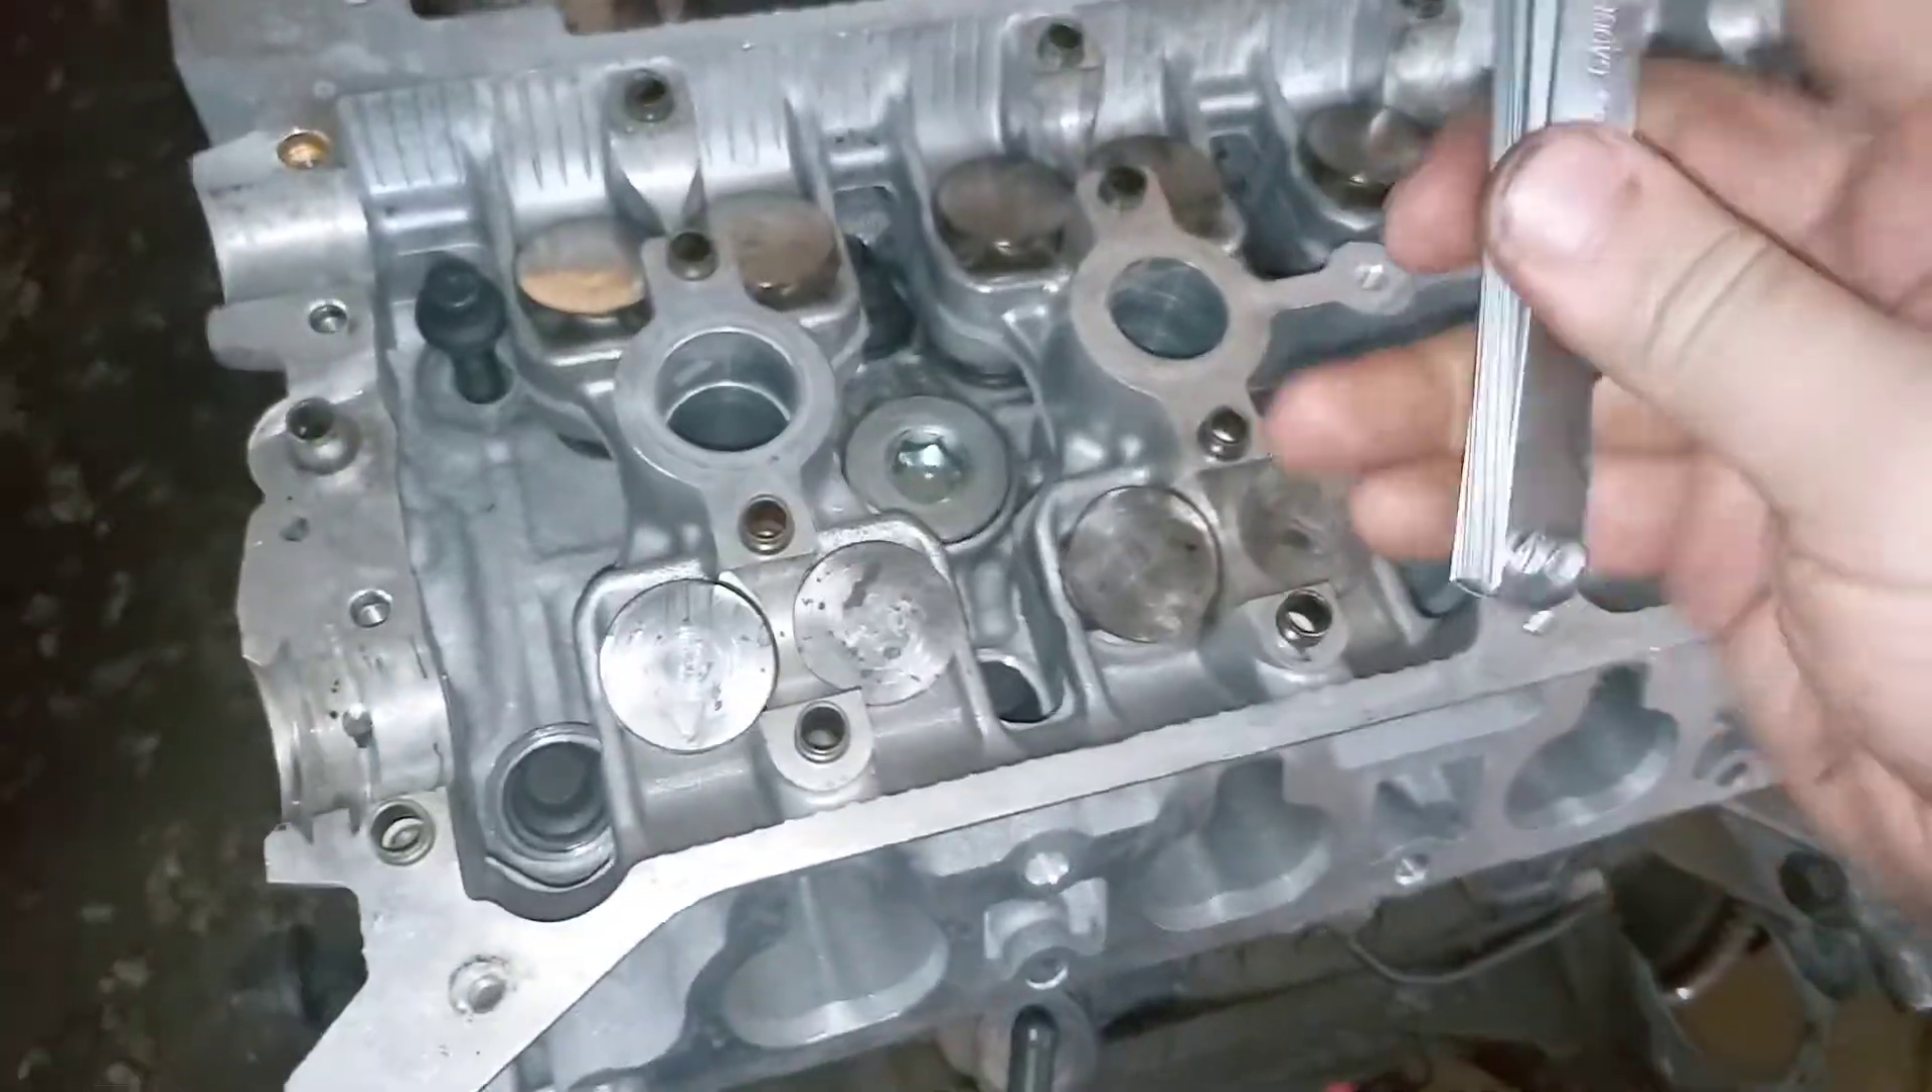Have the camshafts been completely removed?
Yes.